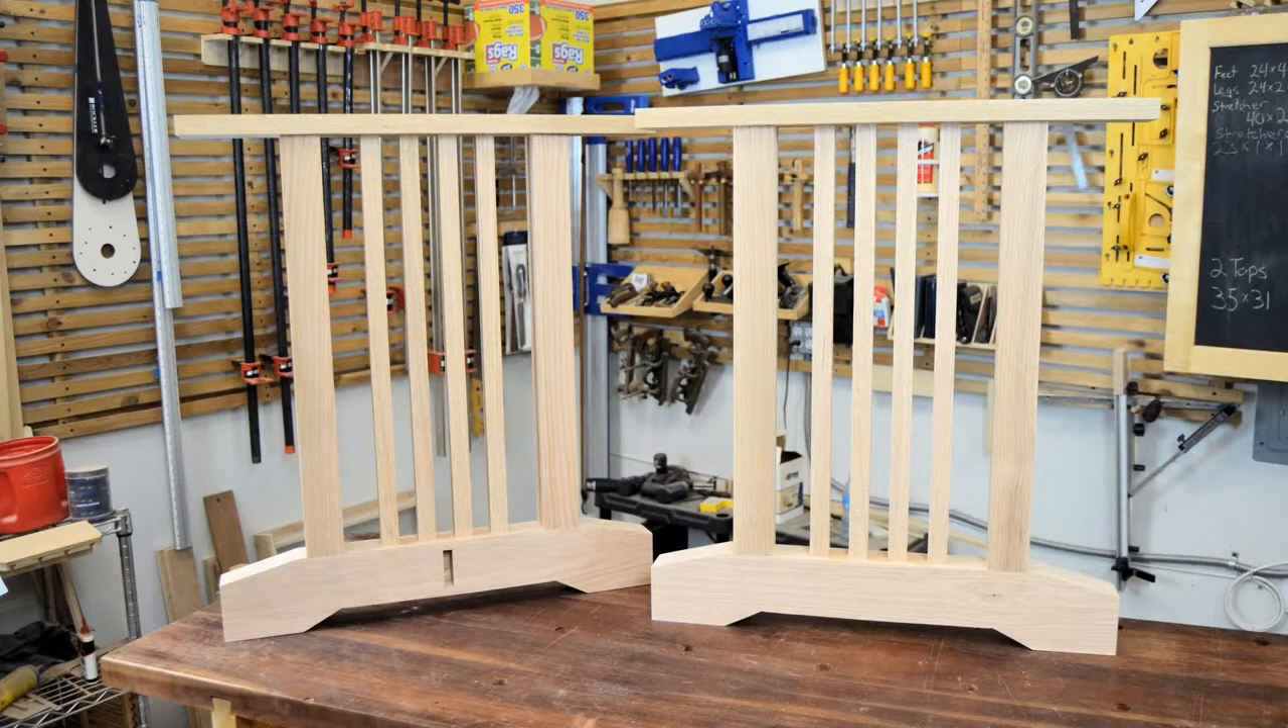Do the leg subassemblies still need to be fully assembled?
No.